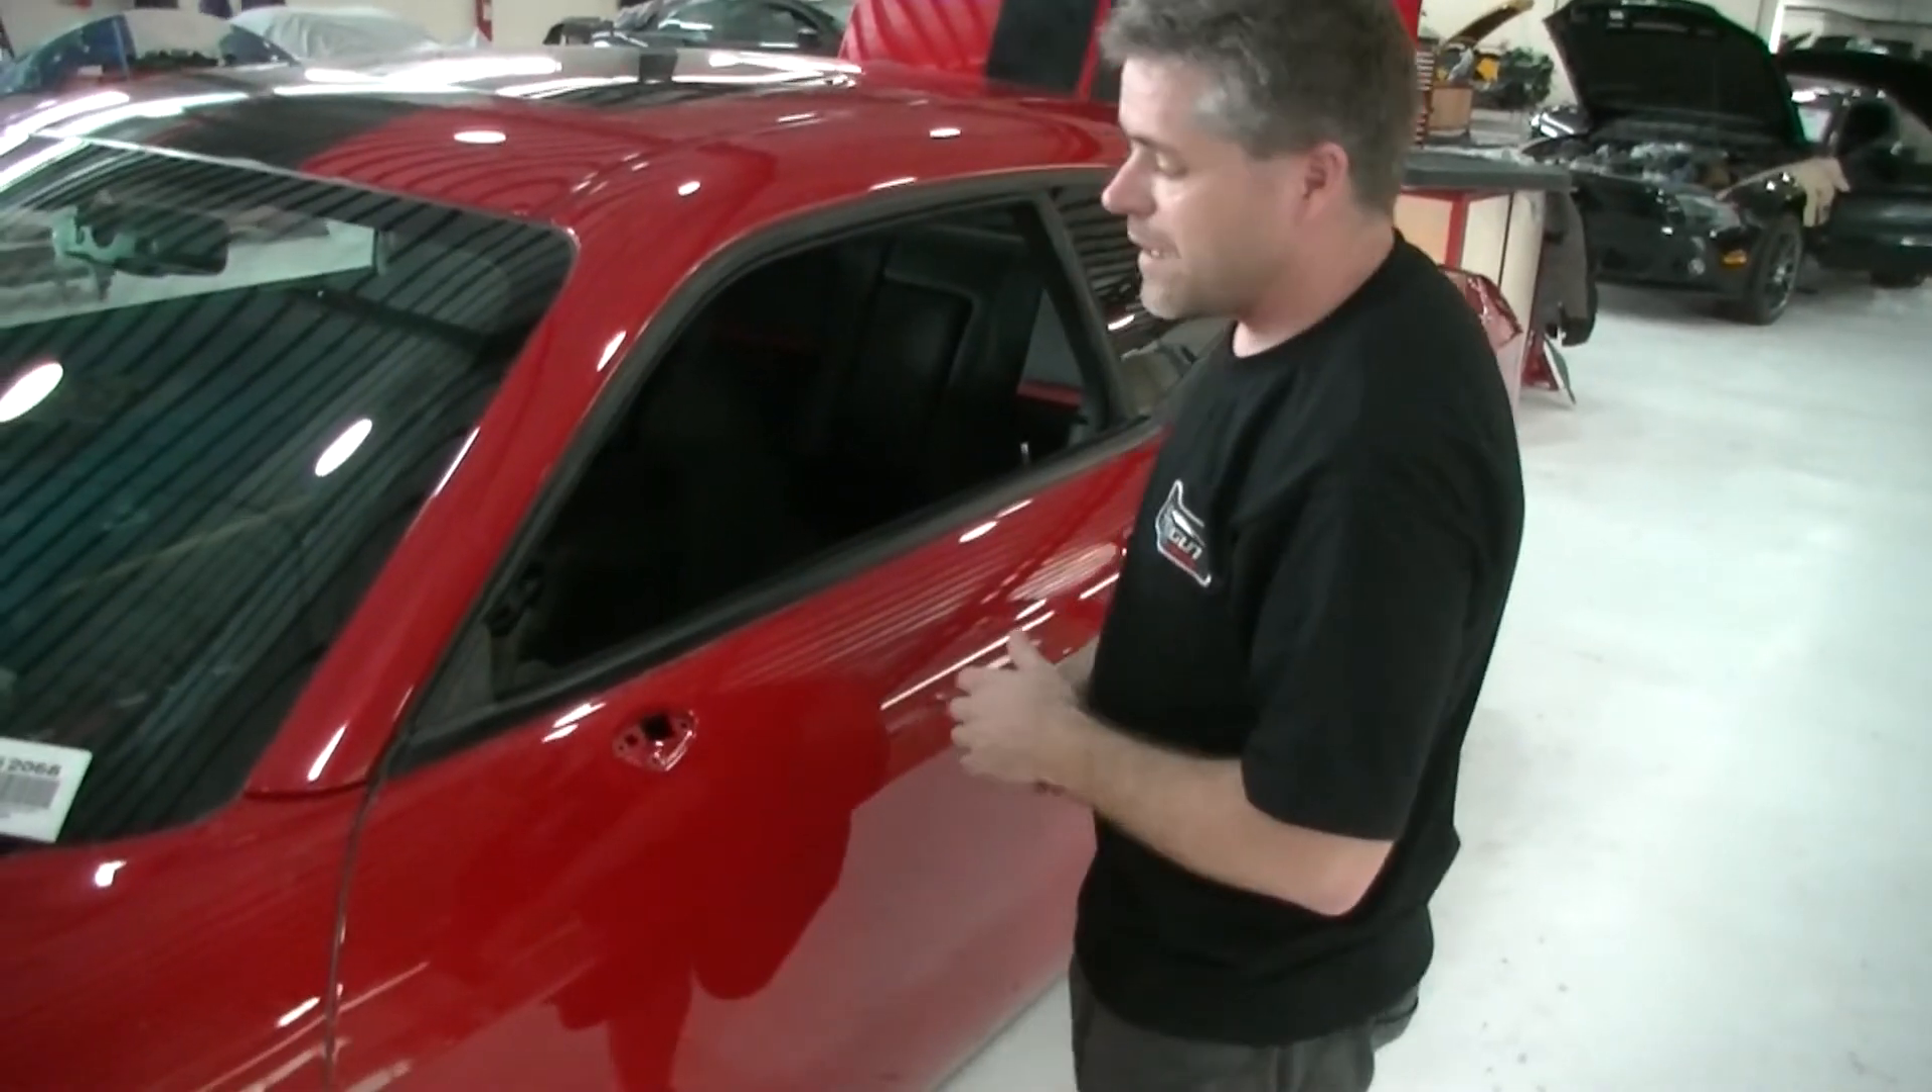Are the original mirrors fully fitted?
No.